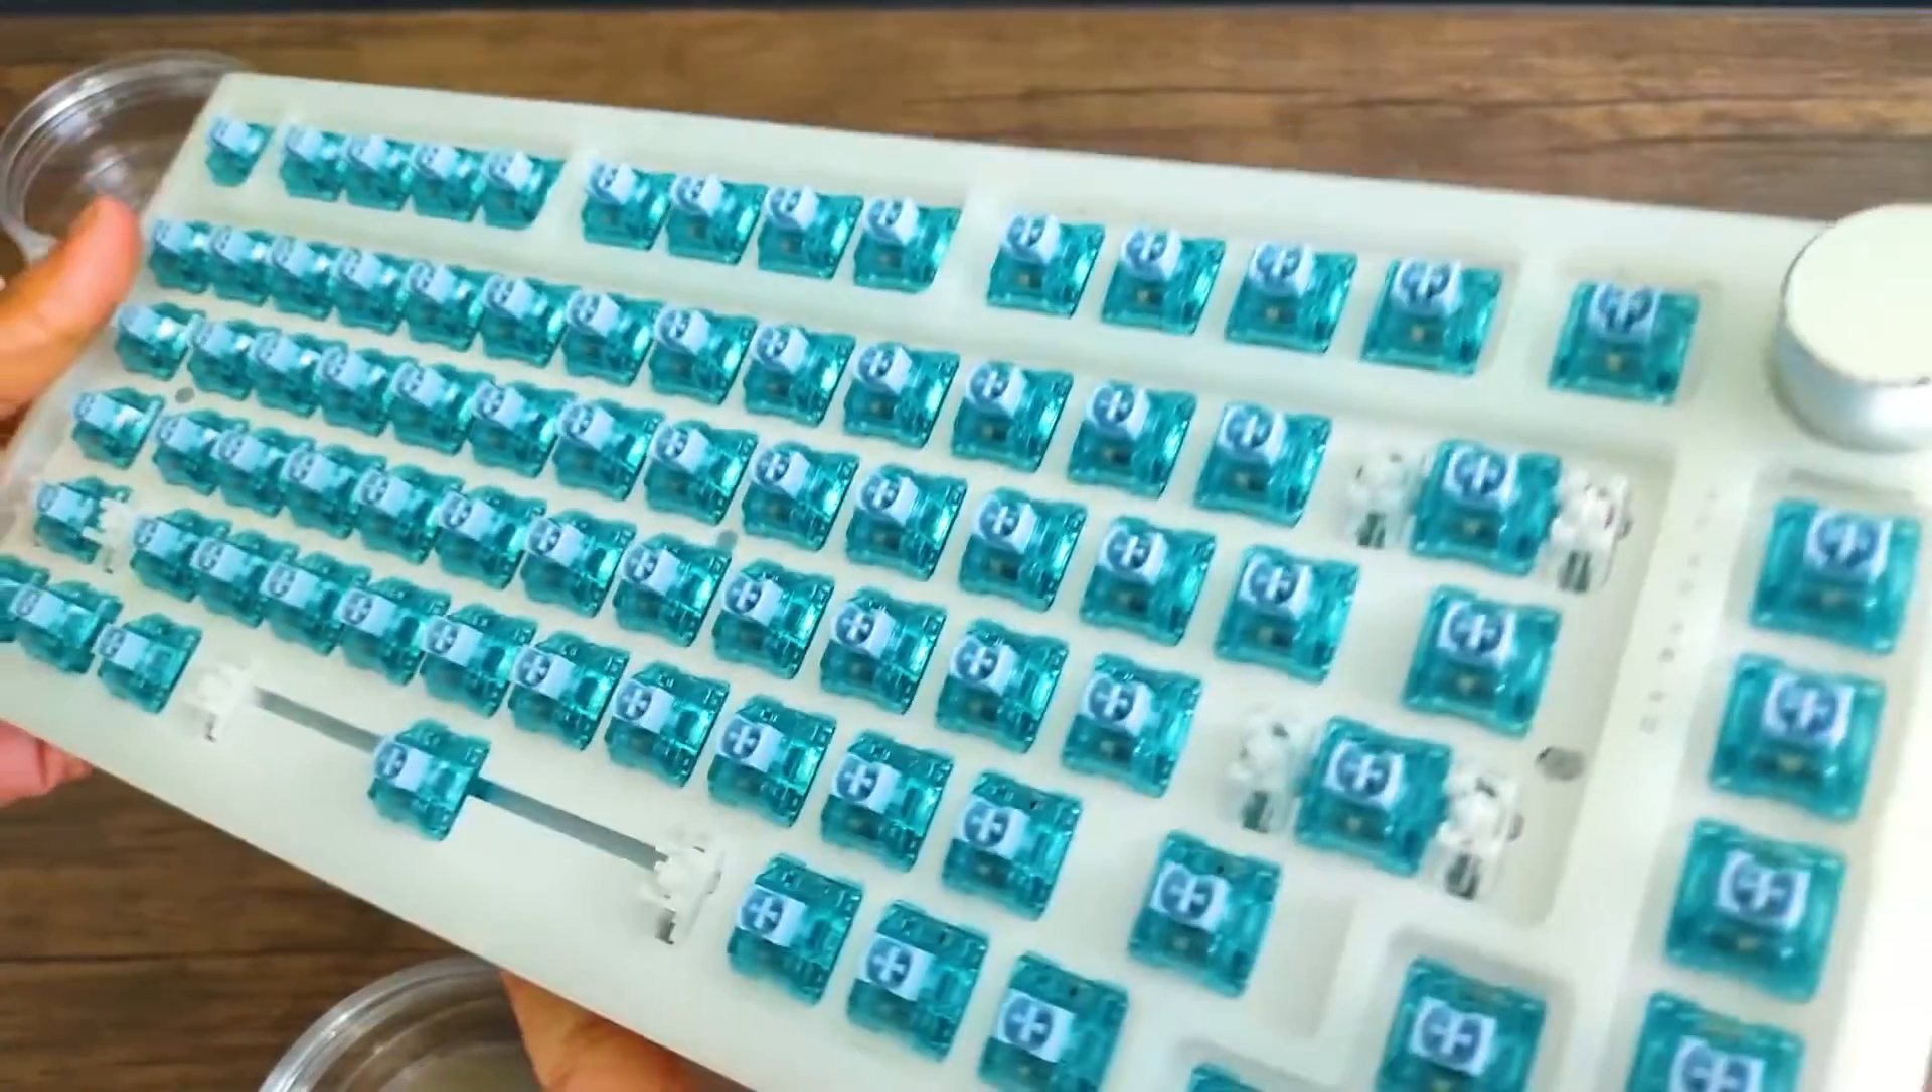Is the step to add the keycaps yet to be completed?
Yes.